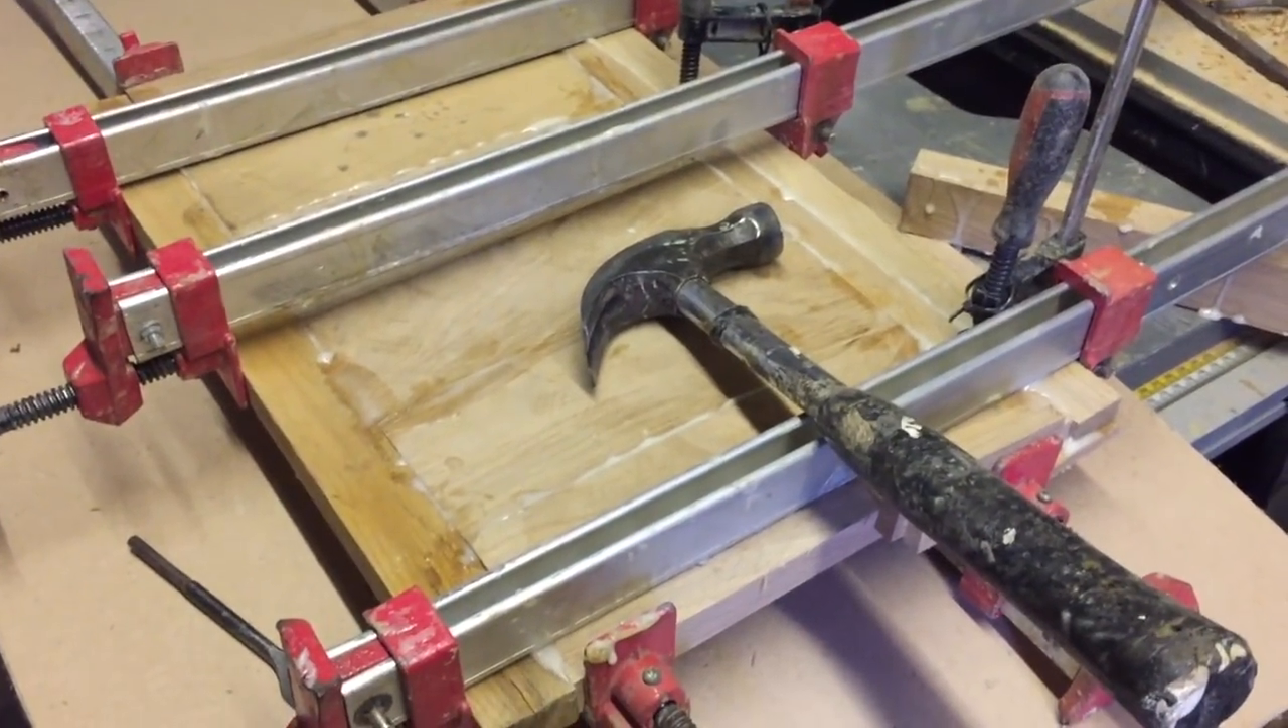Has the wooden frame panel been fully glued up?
Yes.